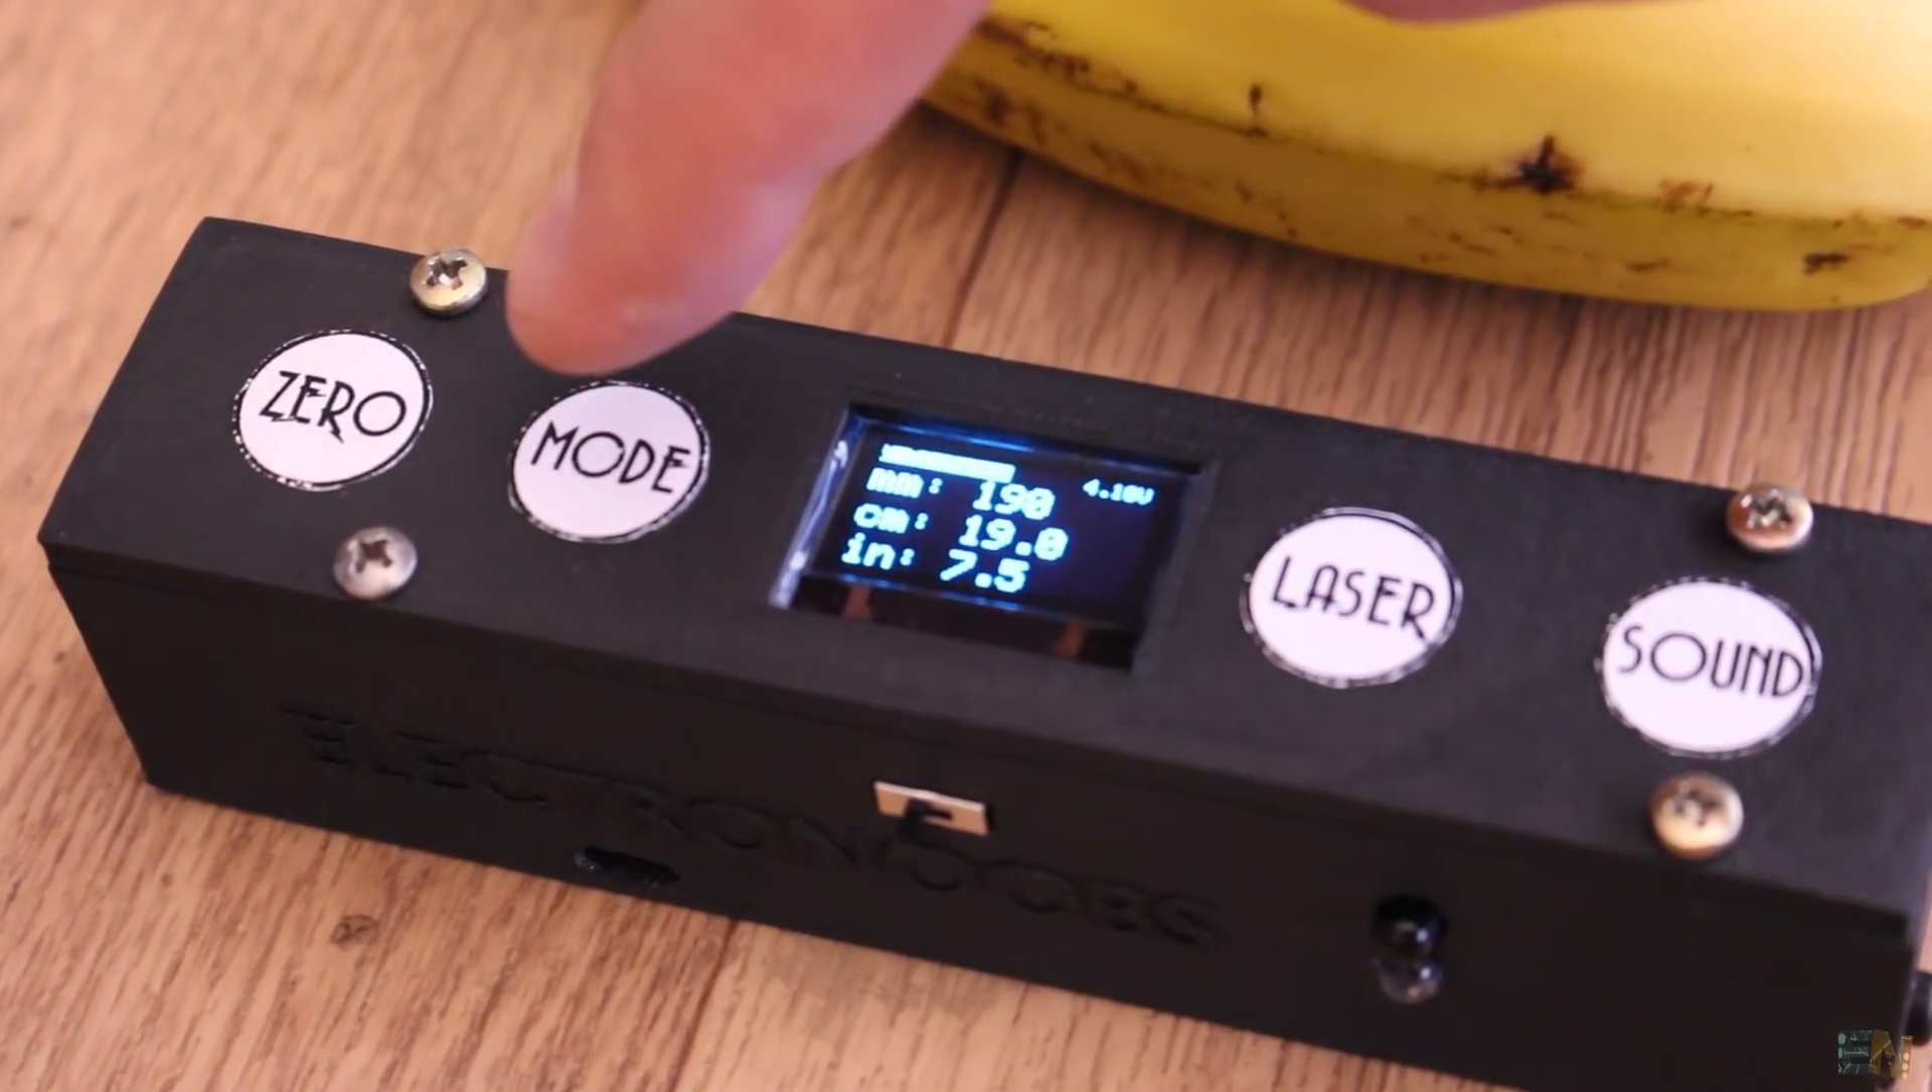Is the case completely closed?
Yes.